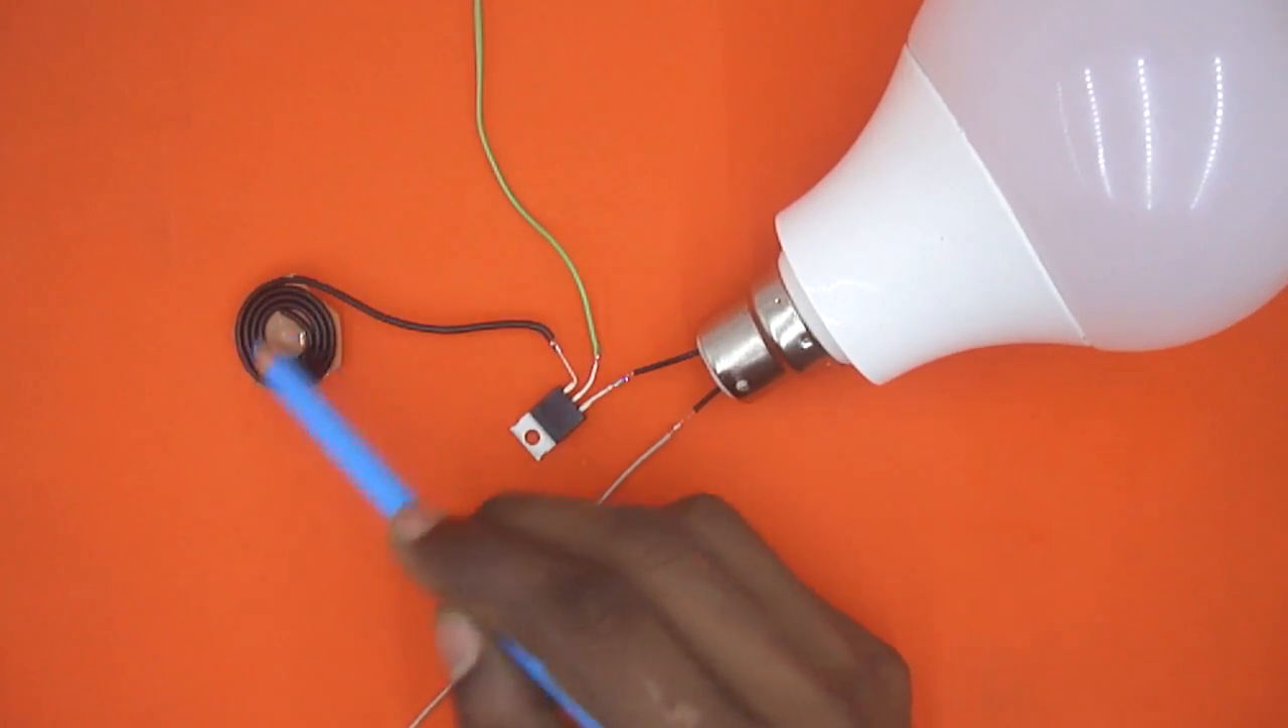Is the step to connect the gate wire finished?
Yes.